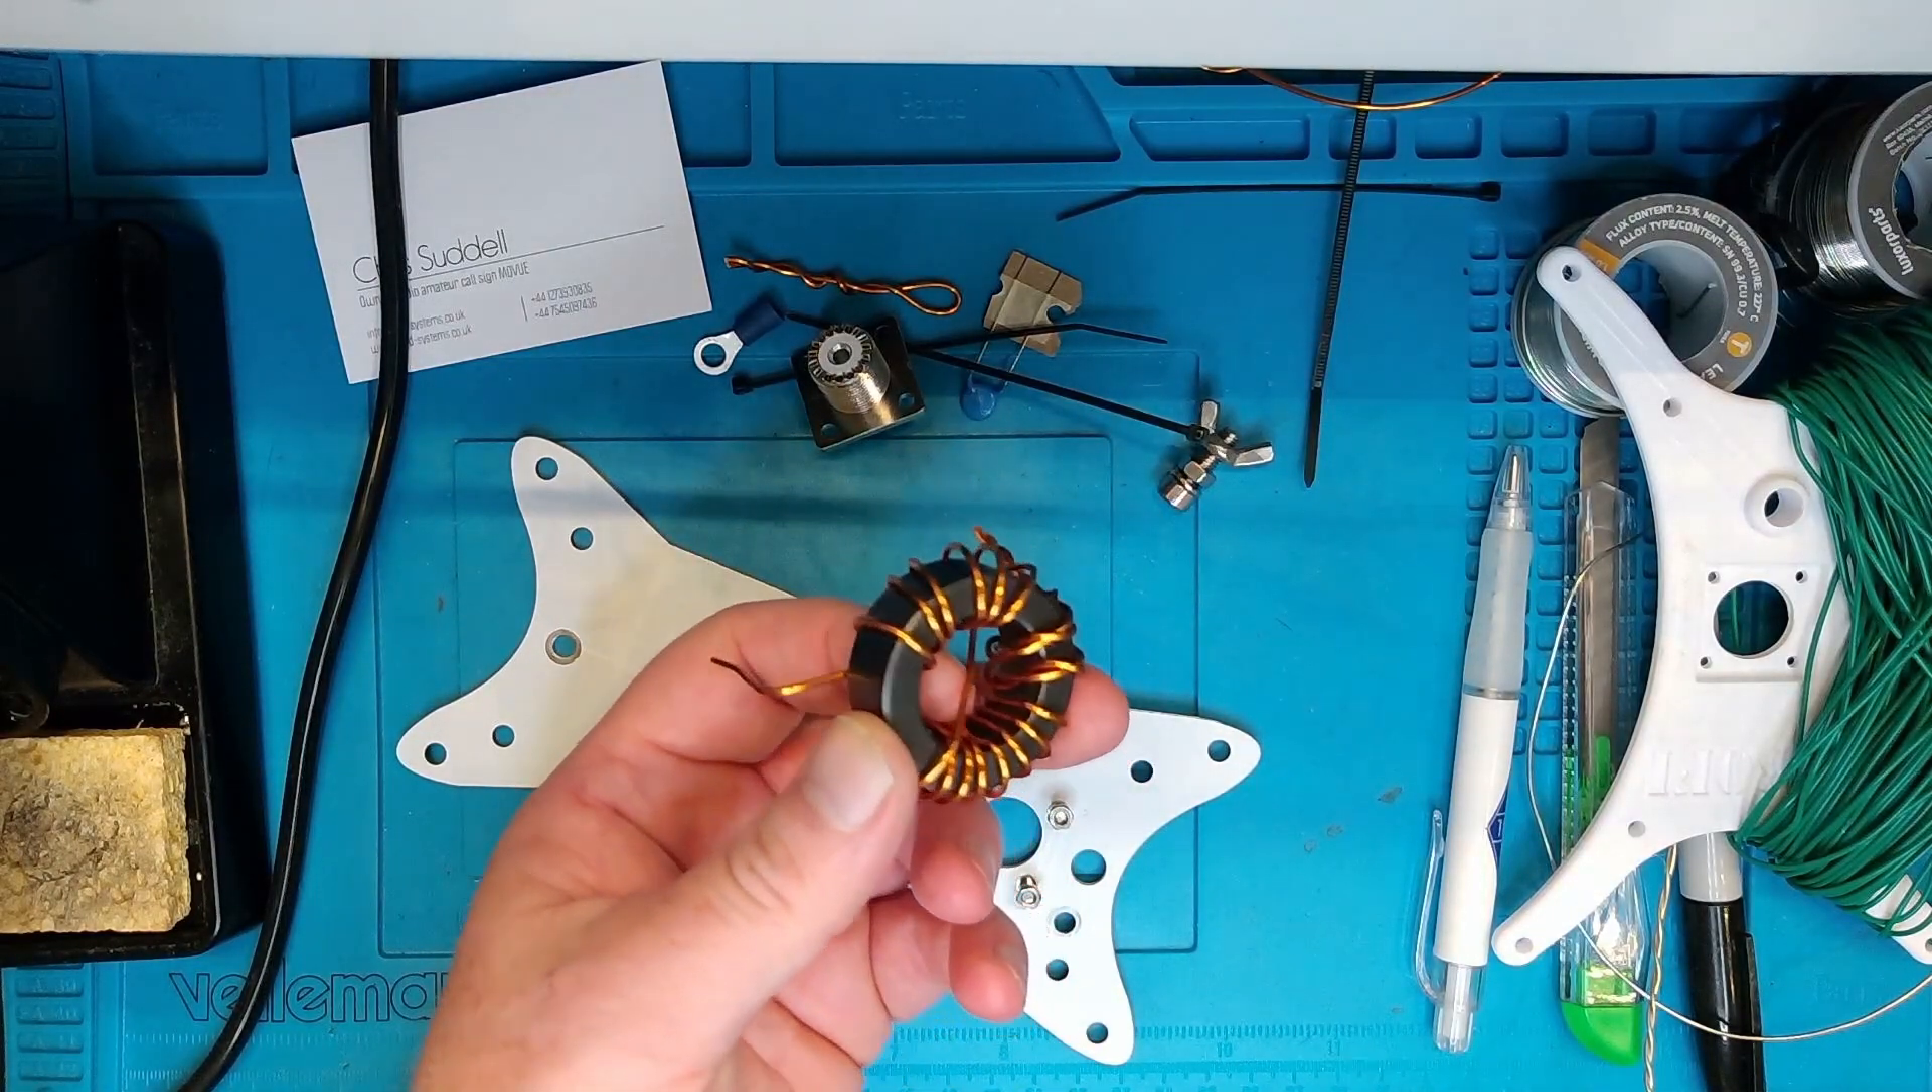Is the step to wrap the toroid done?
Yes.